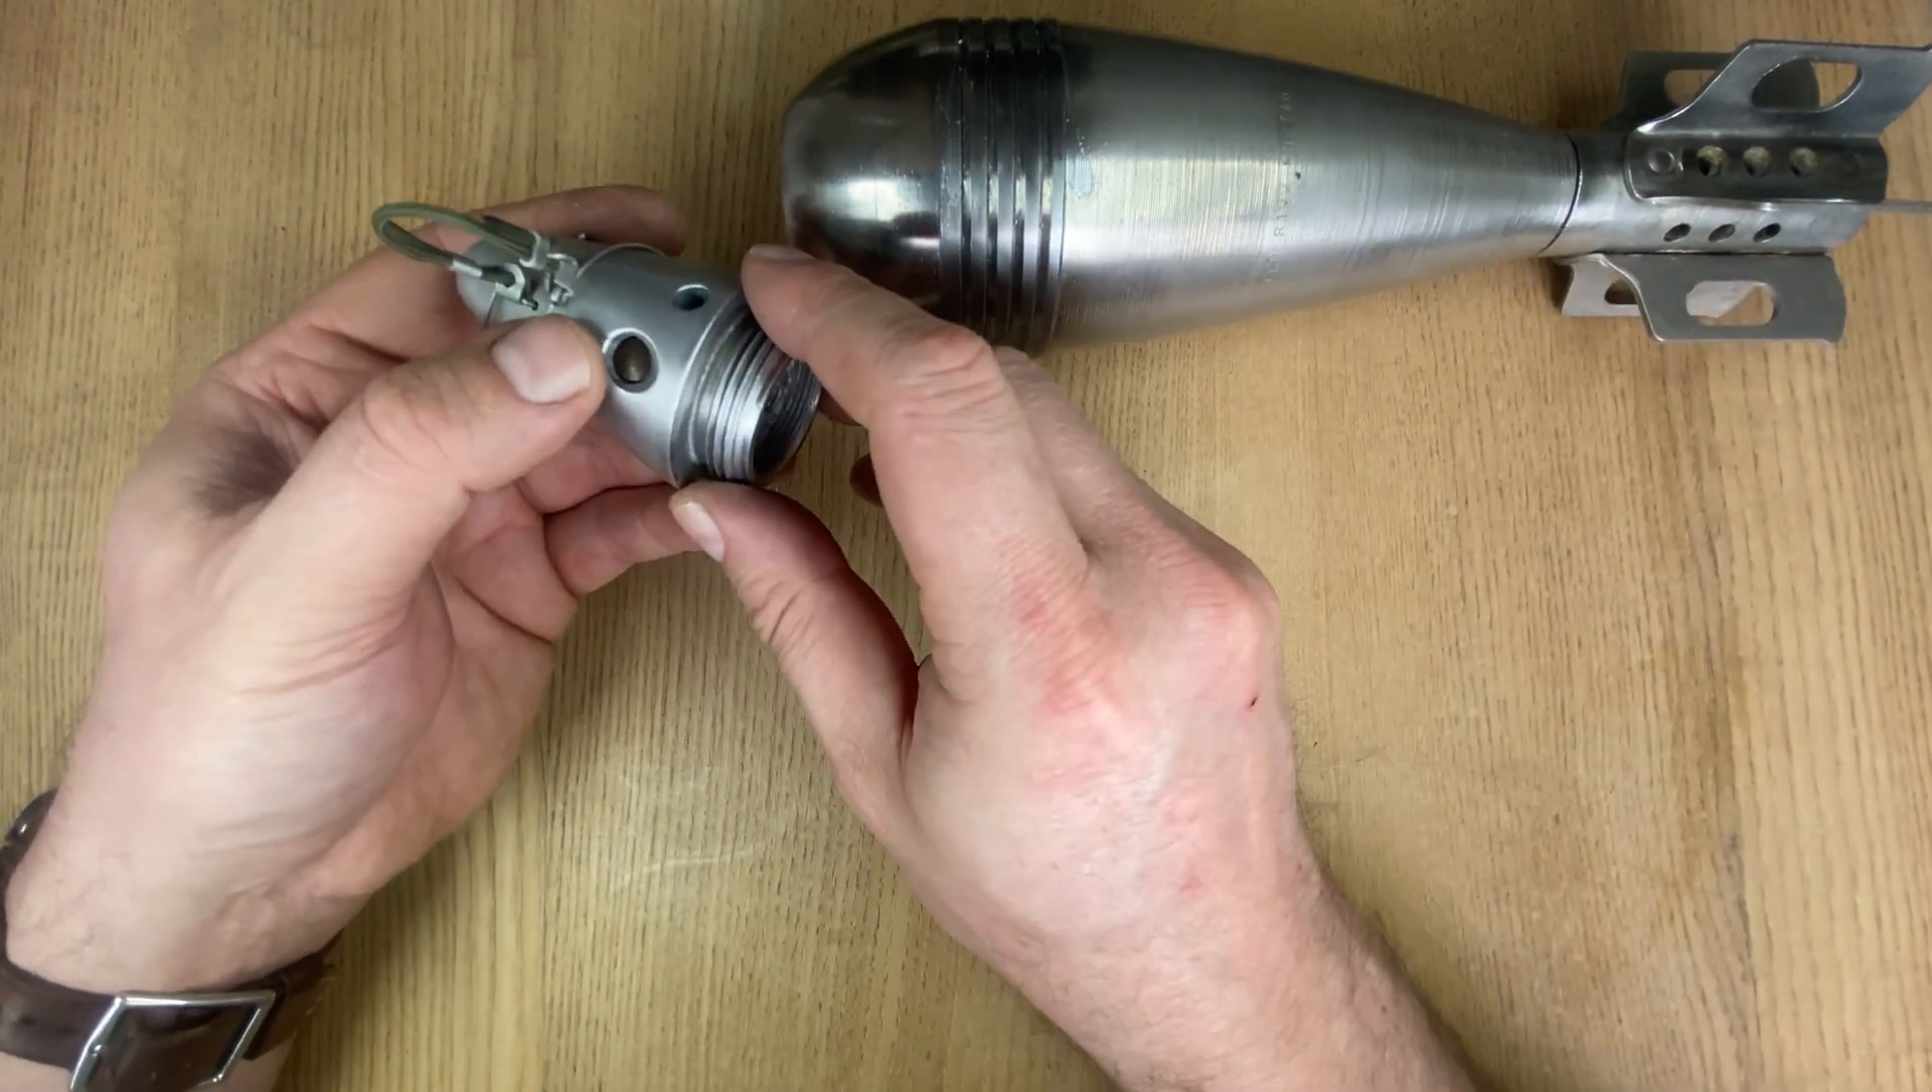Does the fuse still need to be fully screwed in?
Yes.